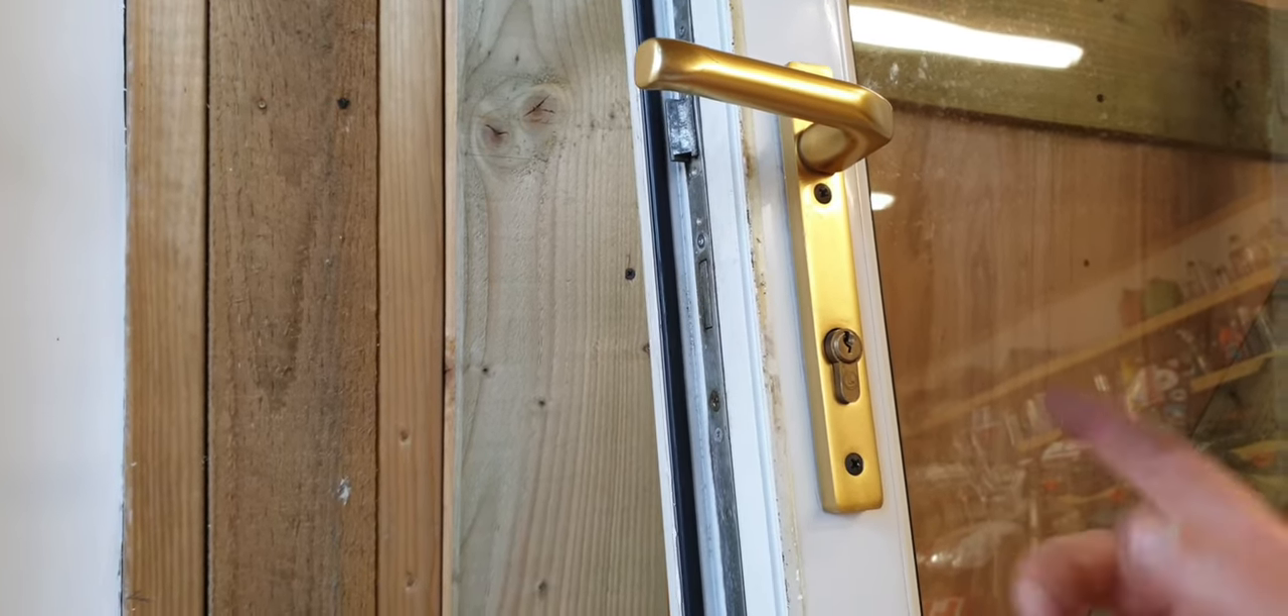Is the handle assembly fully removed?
No.